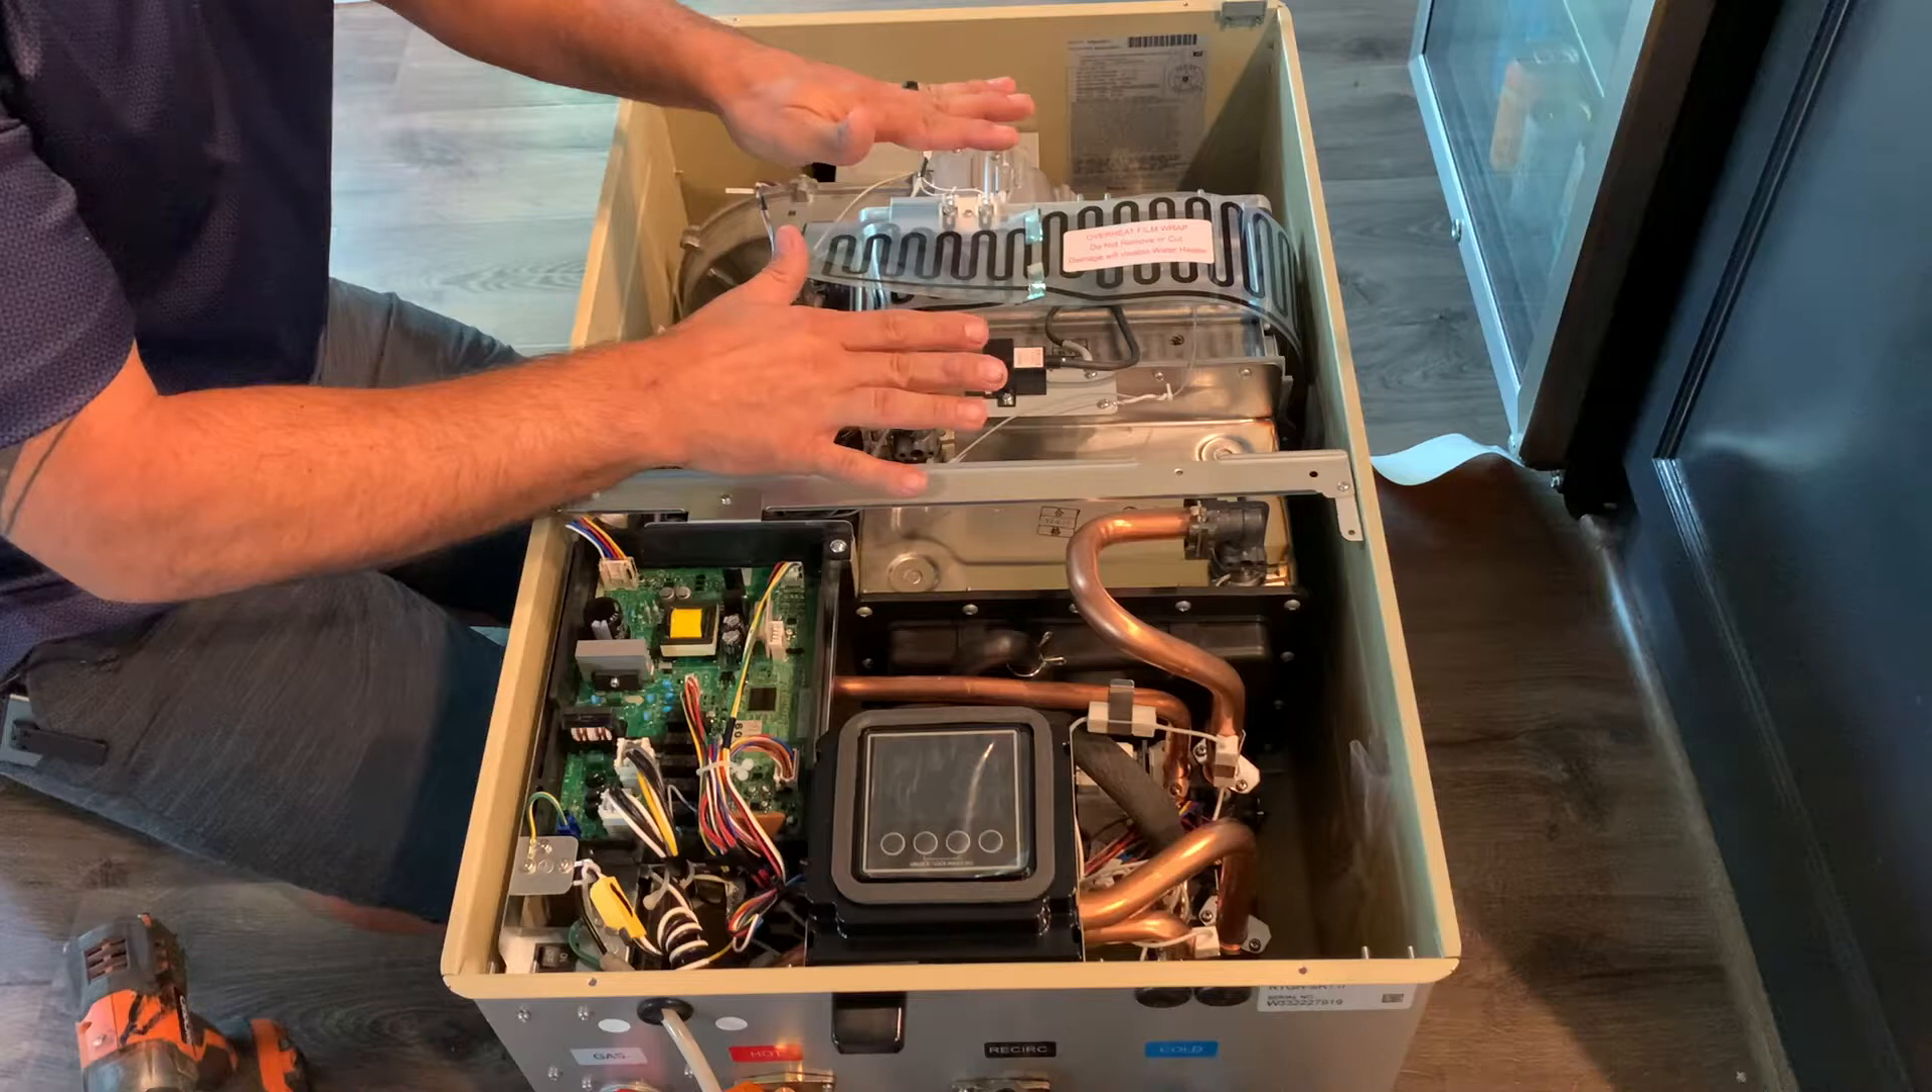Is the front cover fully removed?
Yes.